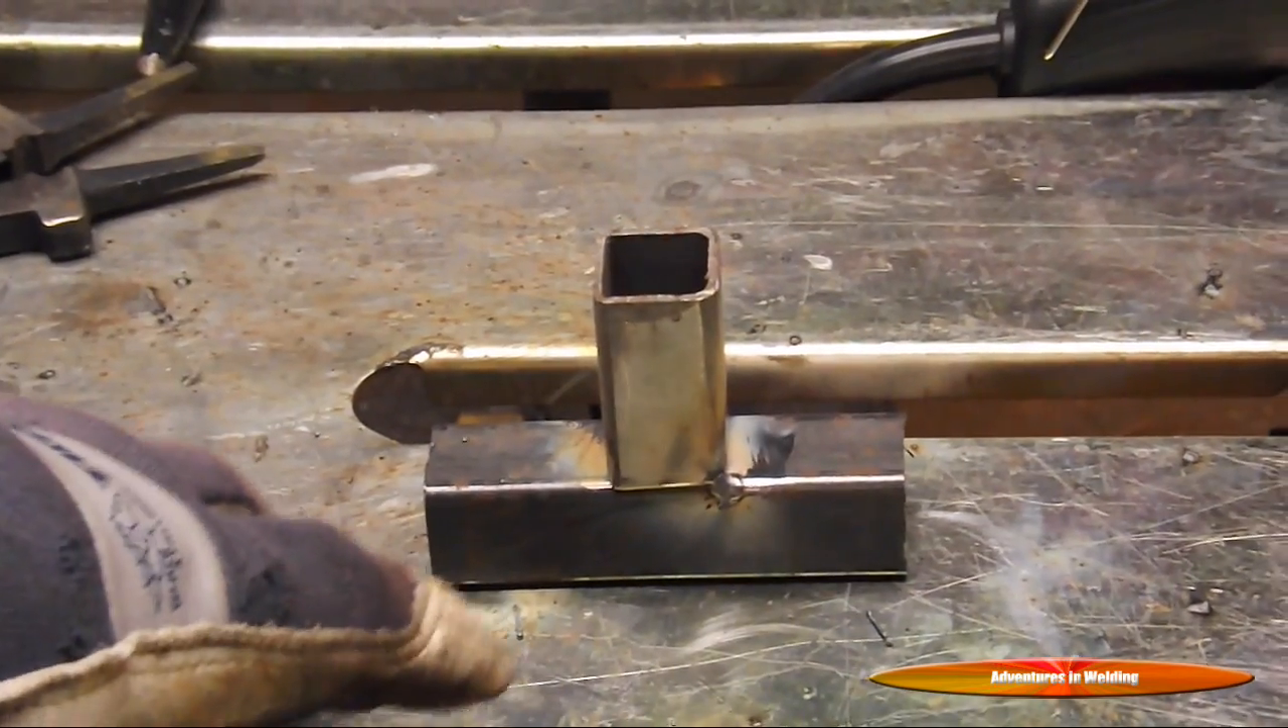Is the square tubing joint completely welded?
No.